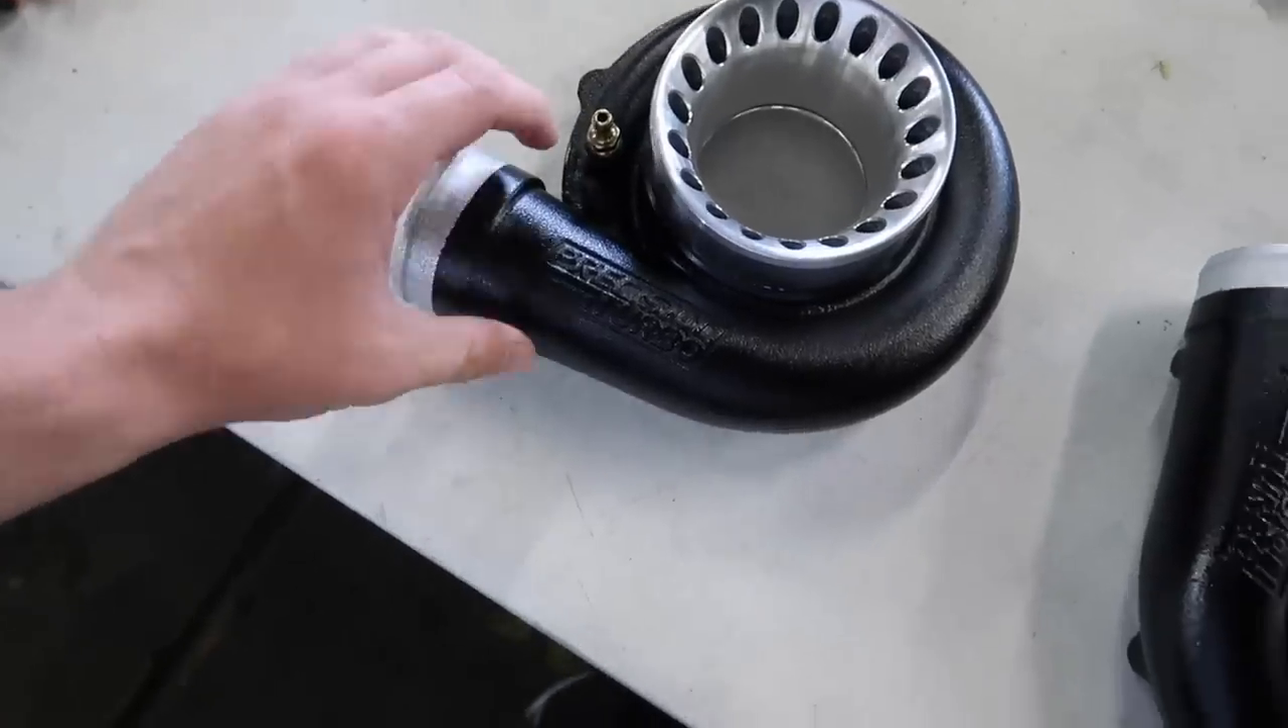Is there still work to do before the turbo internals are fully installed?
Yes.